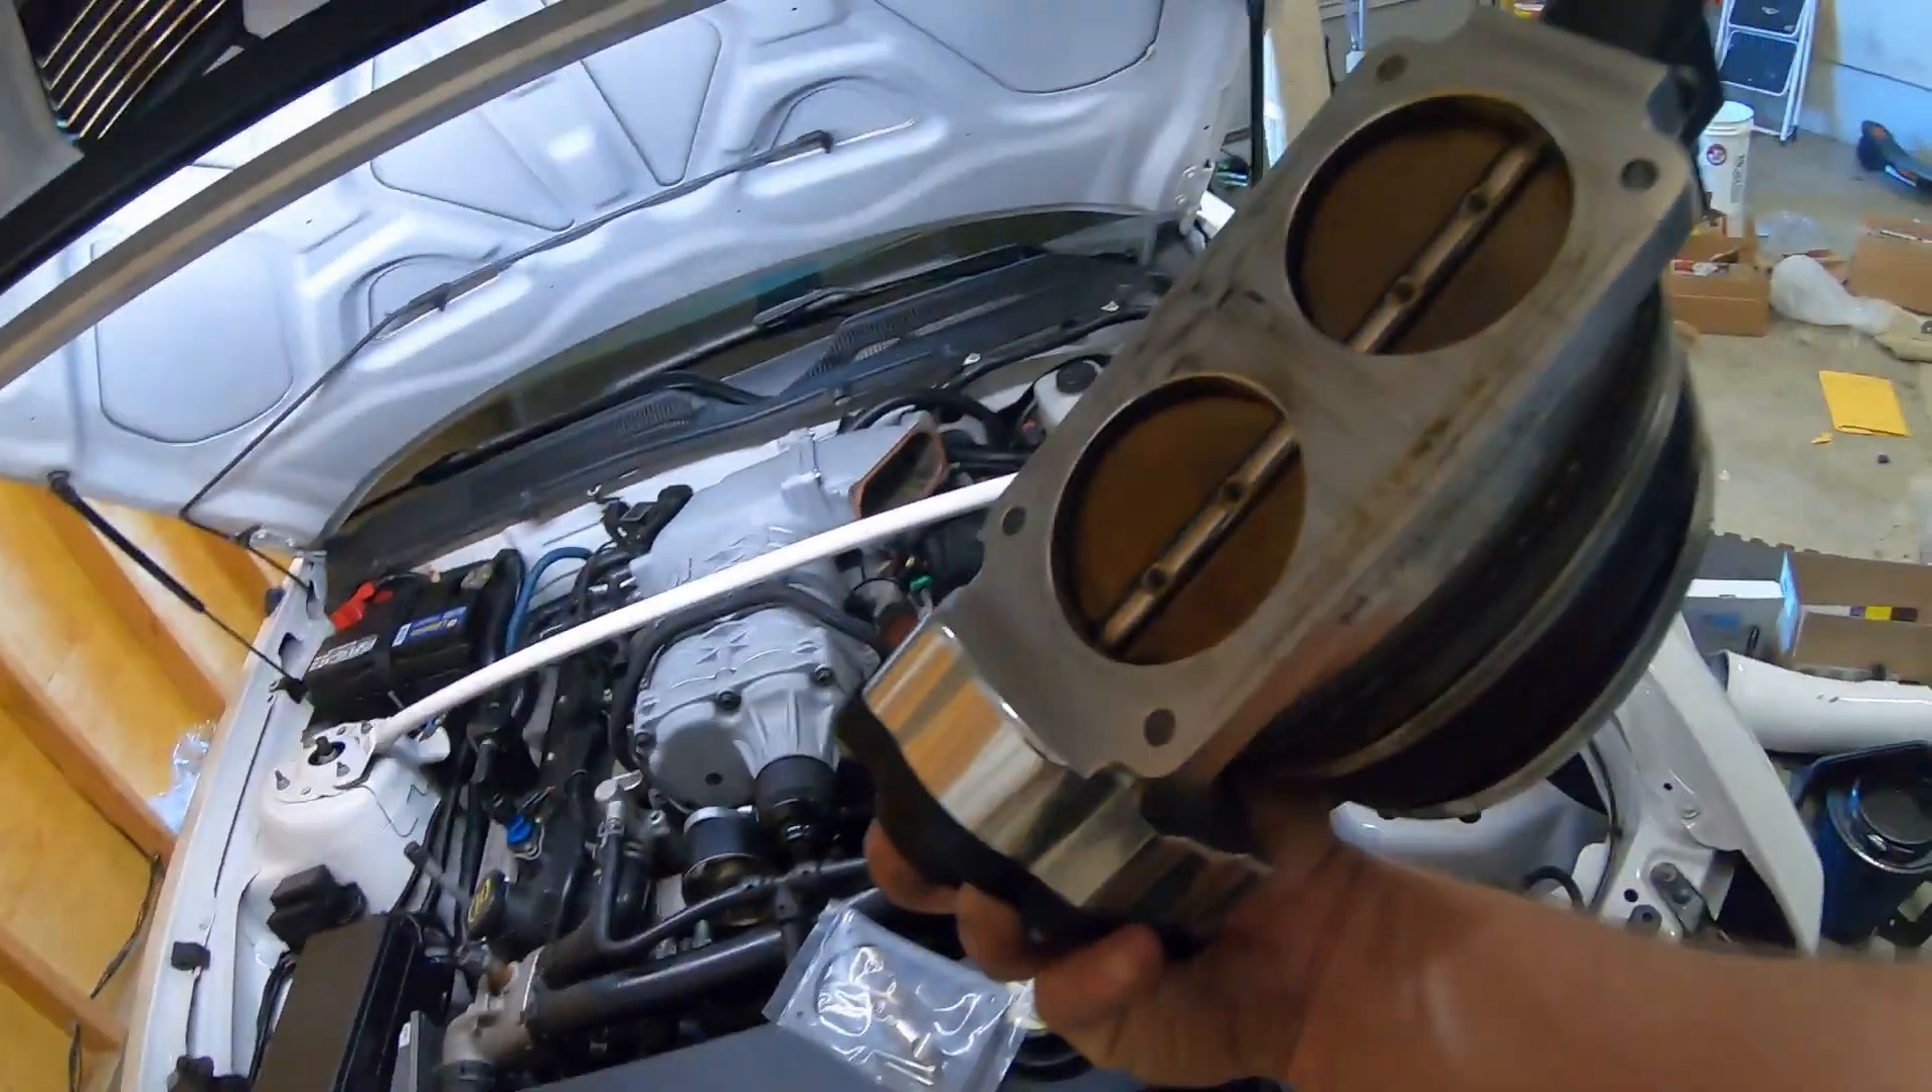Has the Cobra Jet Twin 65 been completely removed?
Yes.